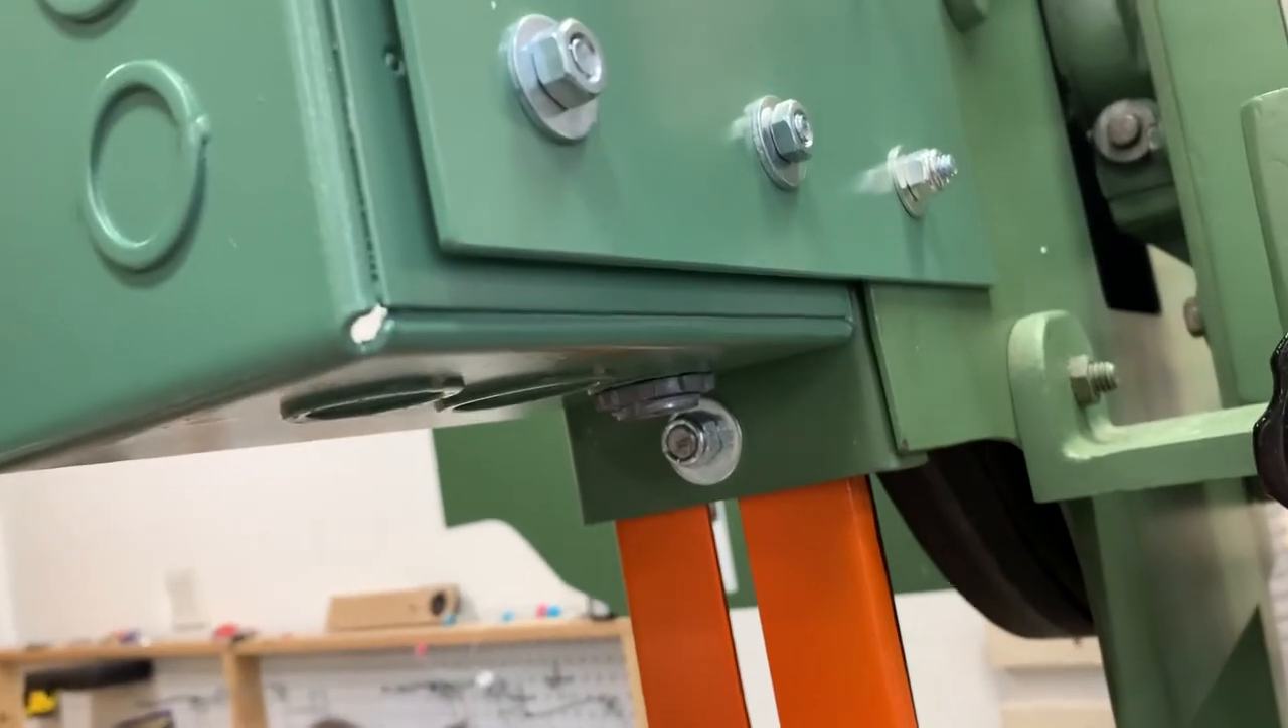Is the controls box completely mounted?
Yes.